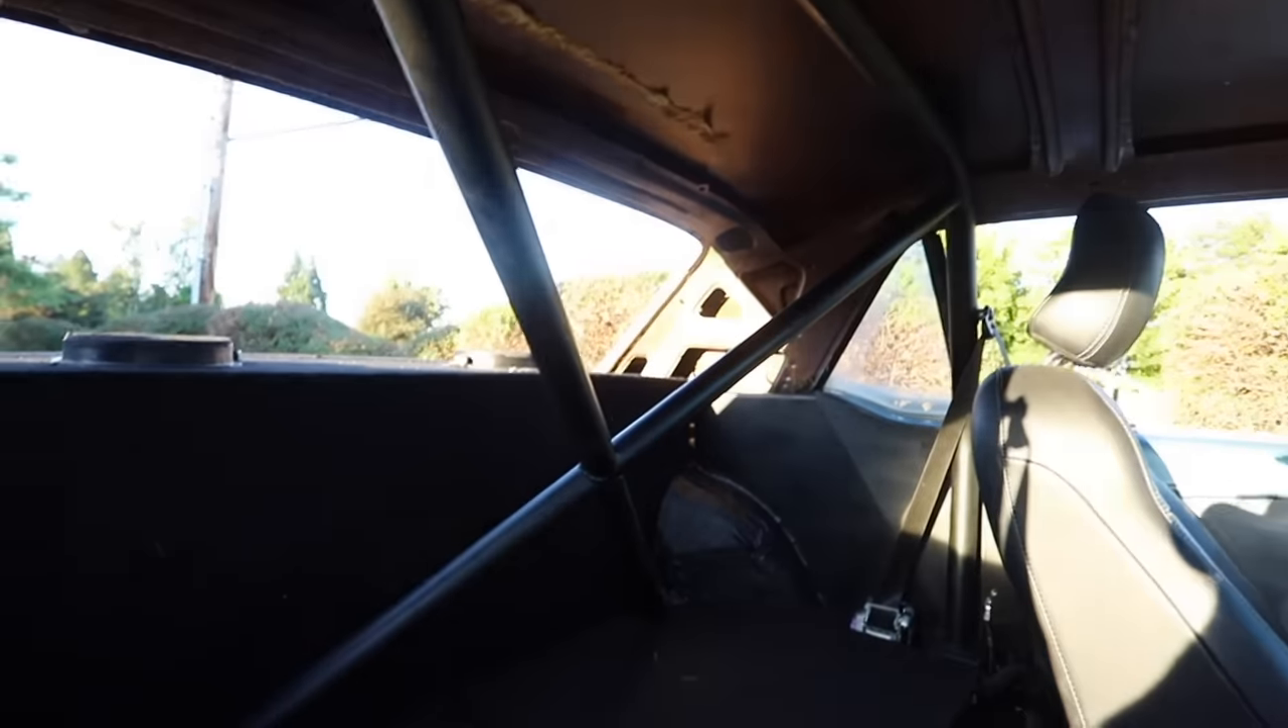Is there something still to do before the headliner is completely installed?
Yes.